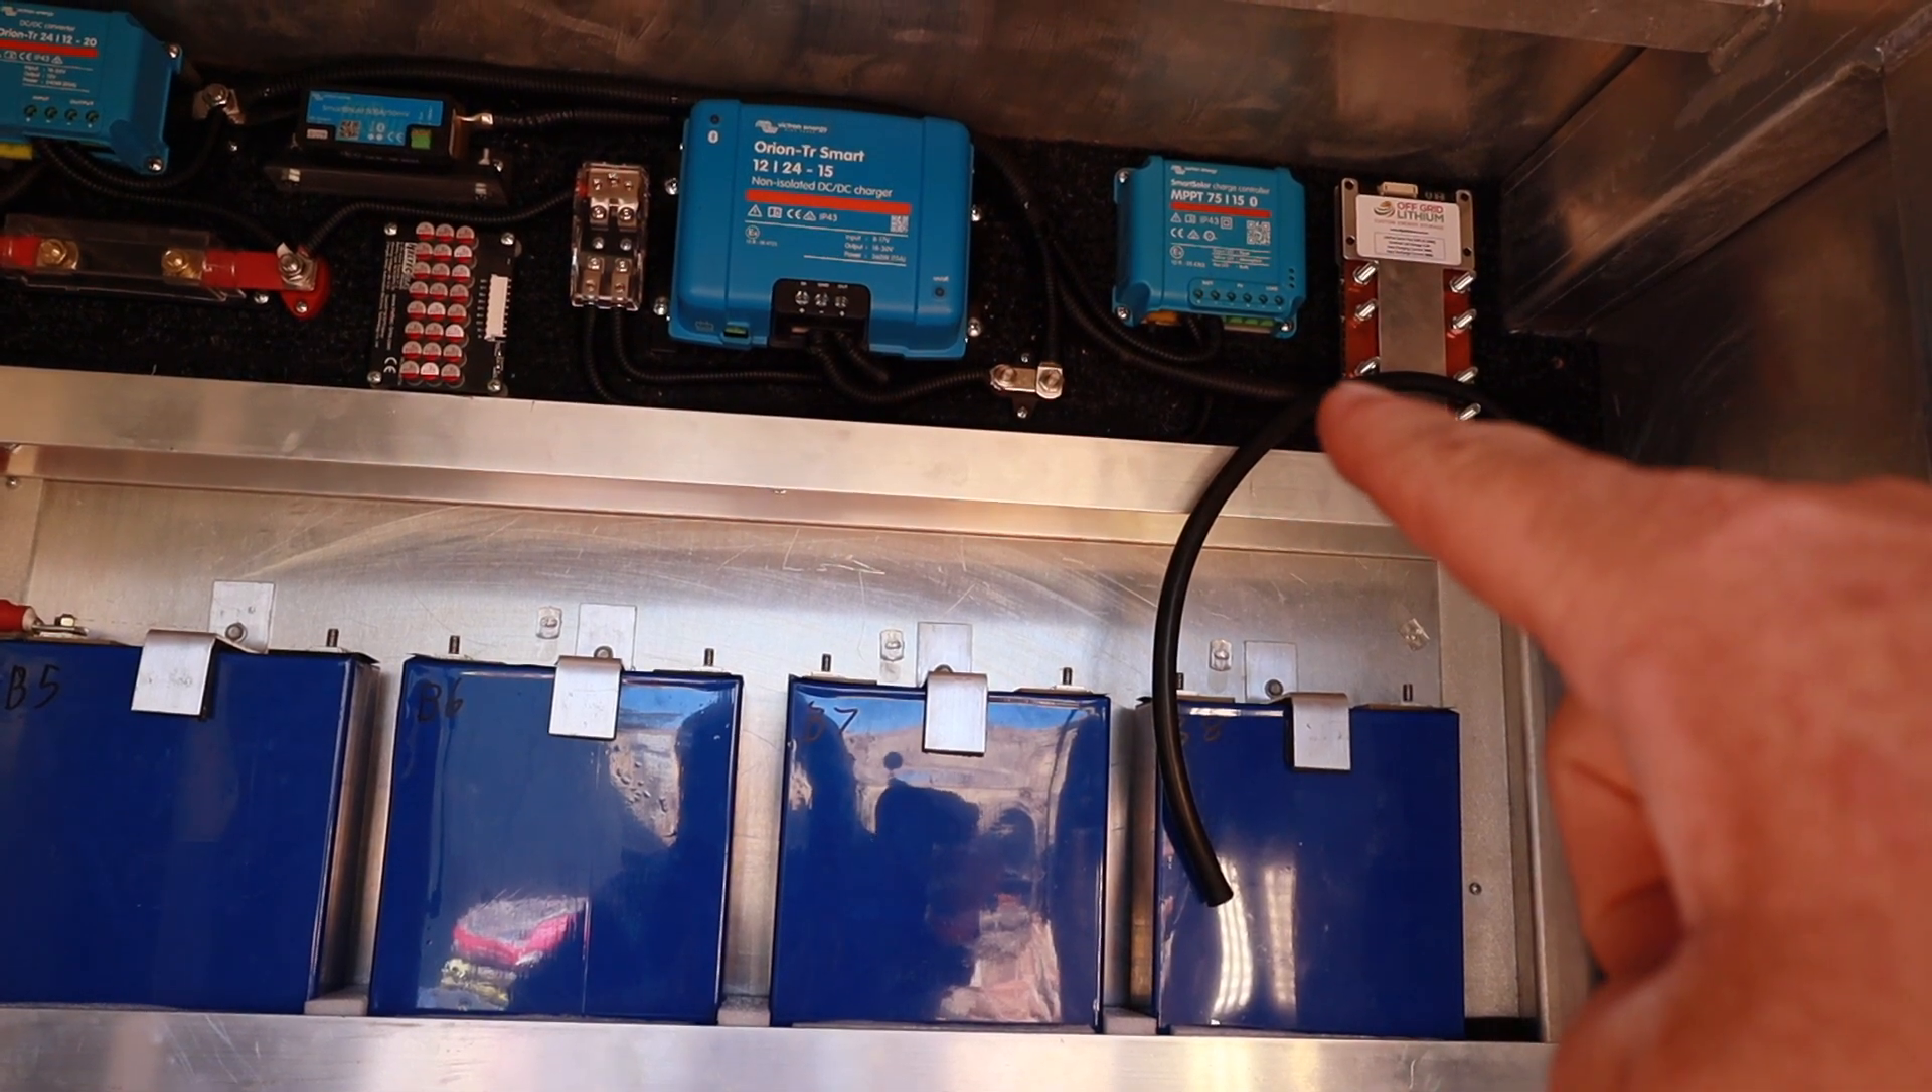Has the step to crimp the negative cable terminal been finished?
No.